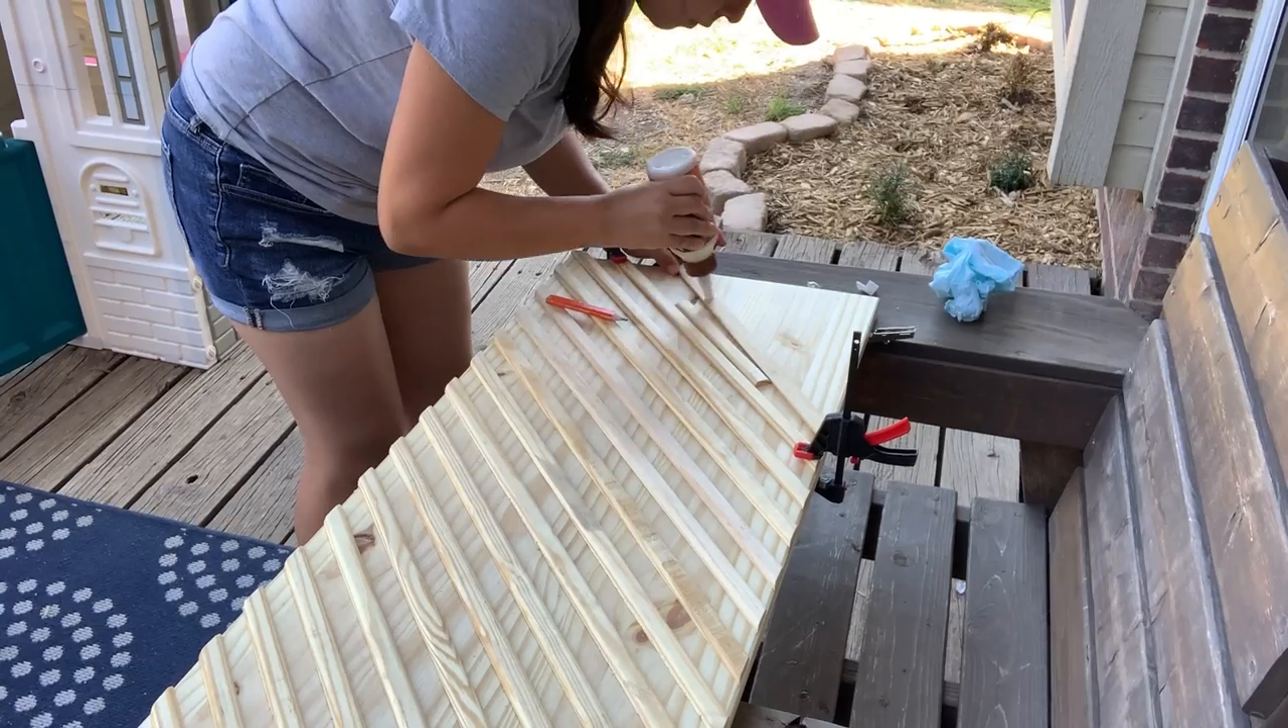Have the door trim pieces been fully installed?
No.